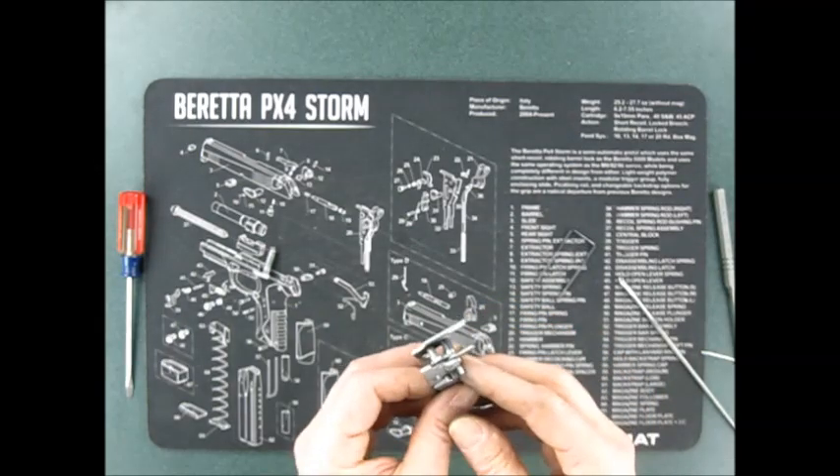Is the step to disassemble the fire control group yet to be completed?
Yes.